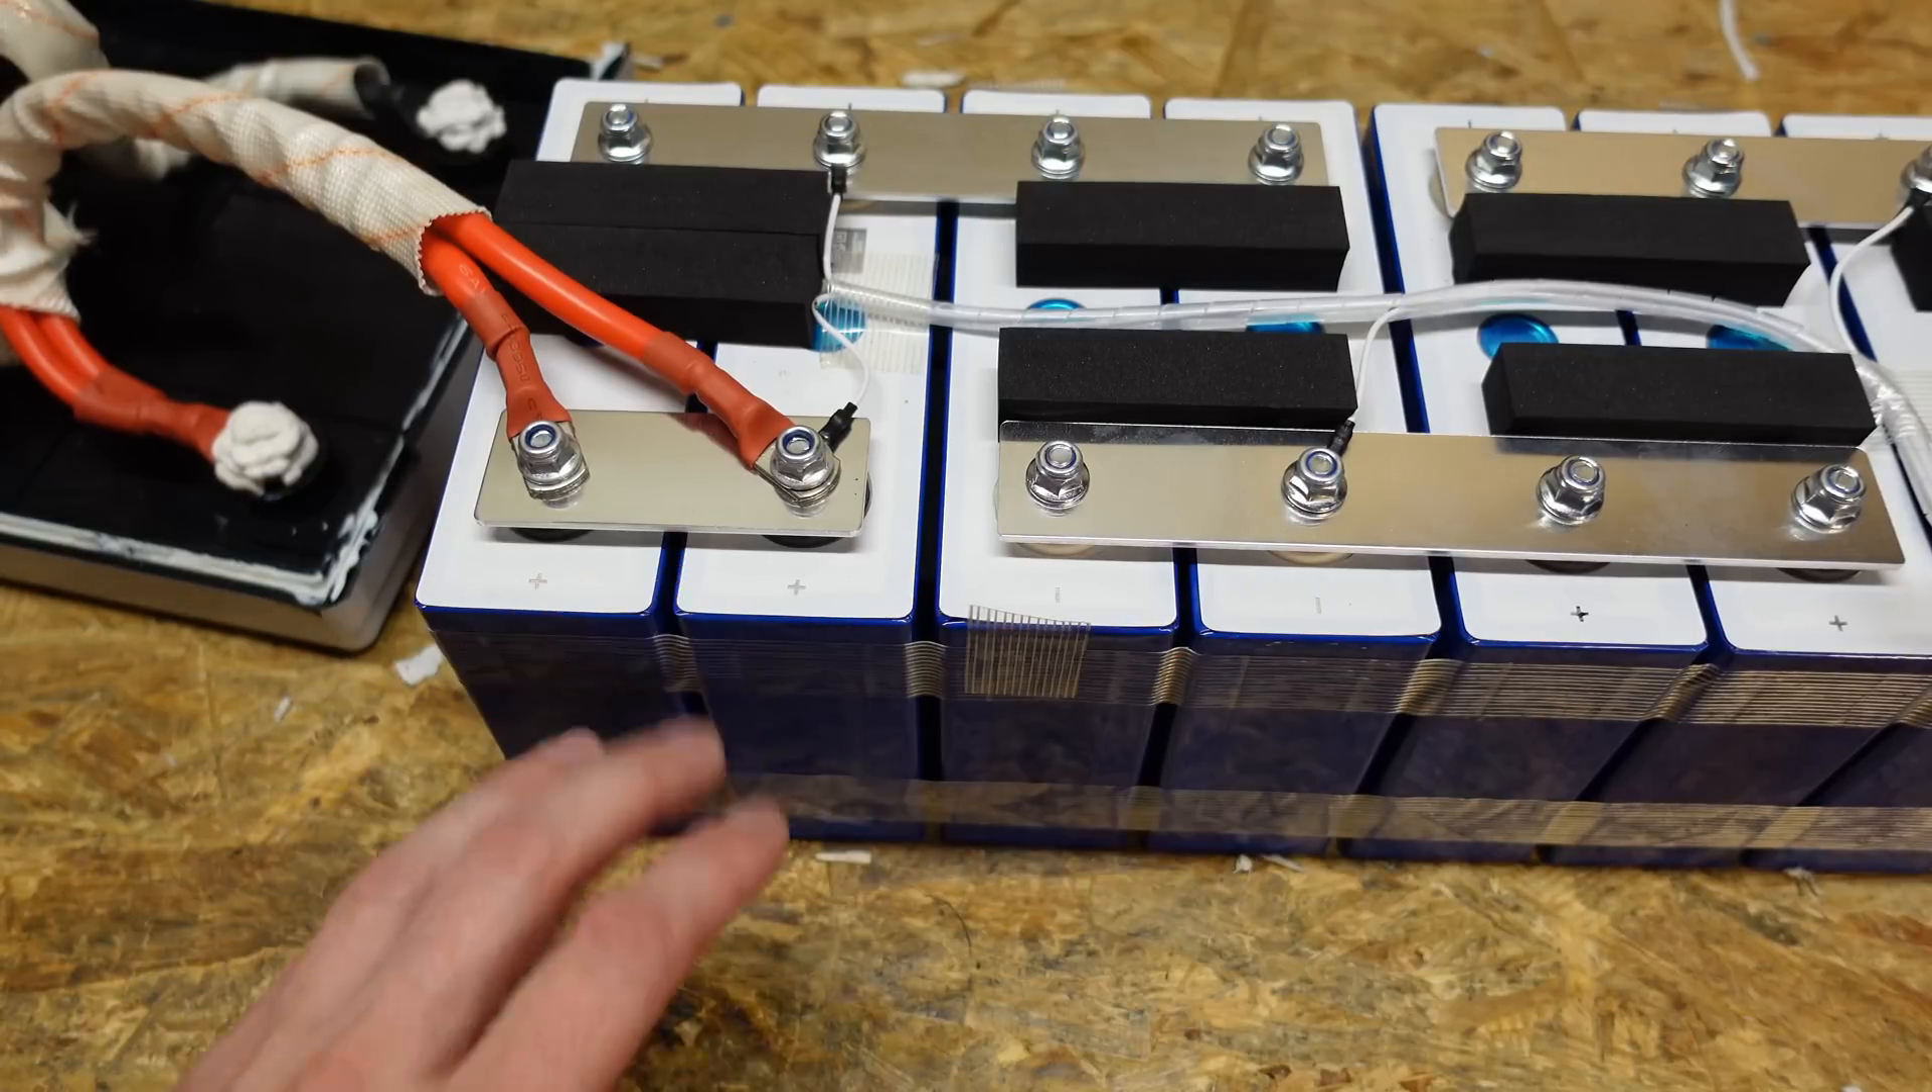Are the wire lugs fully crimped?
Yes.